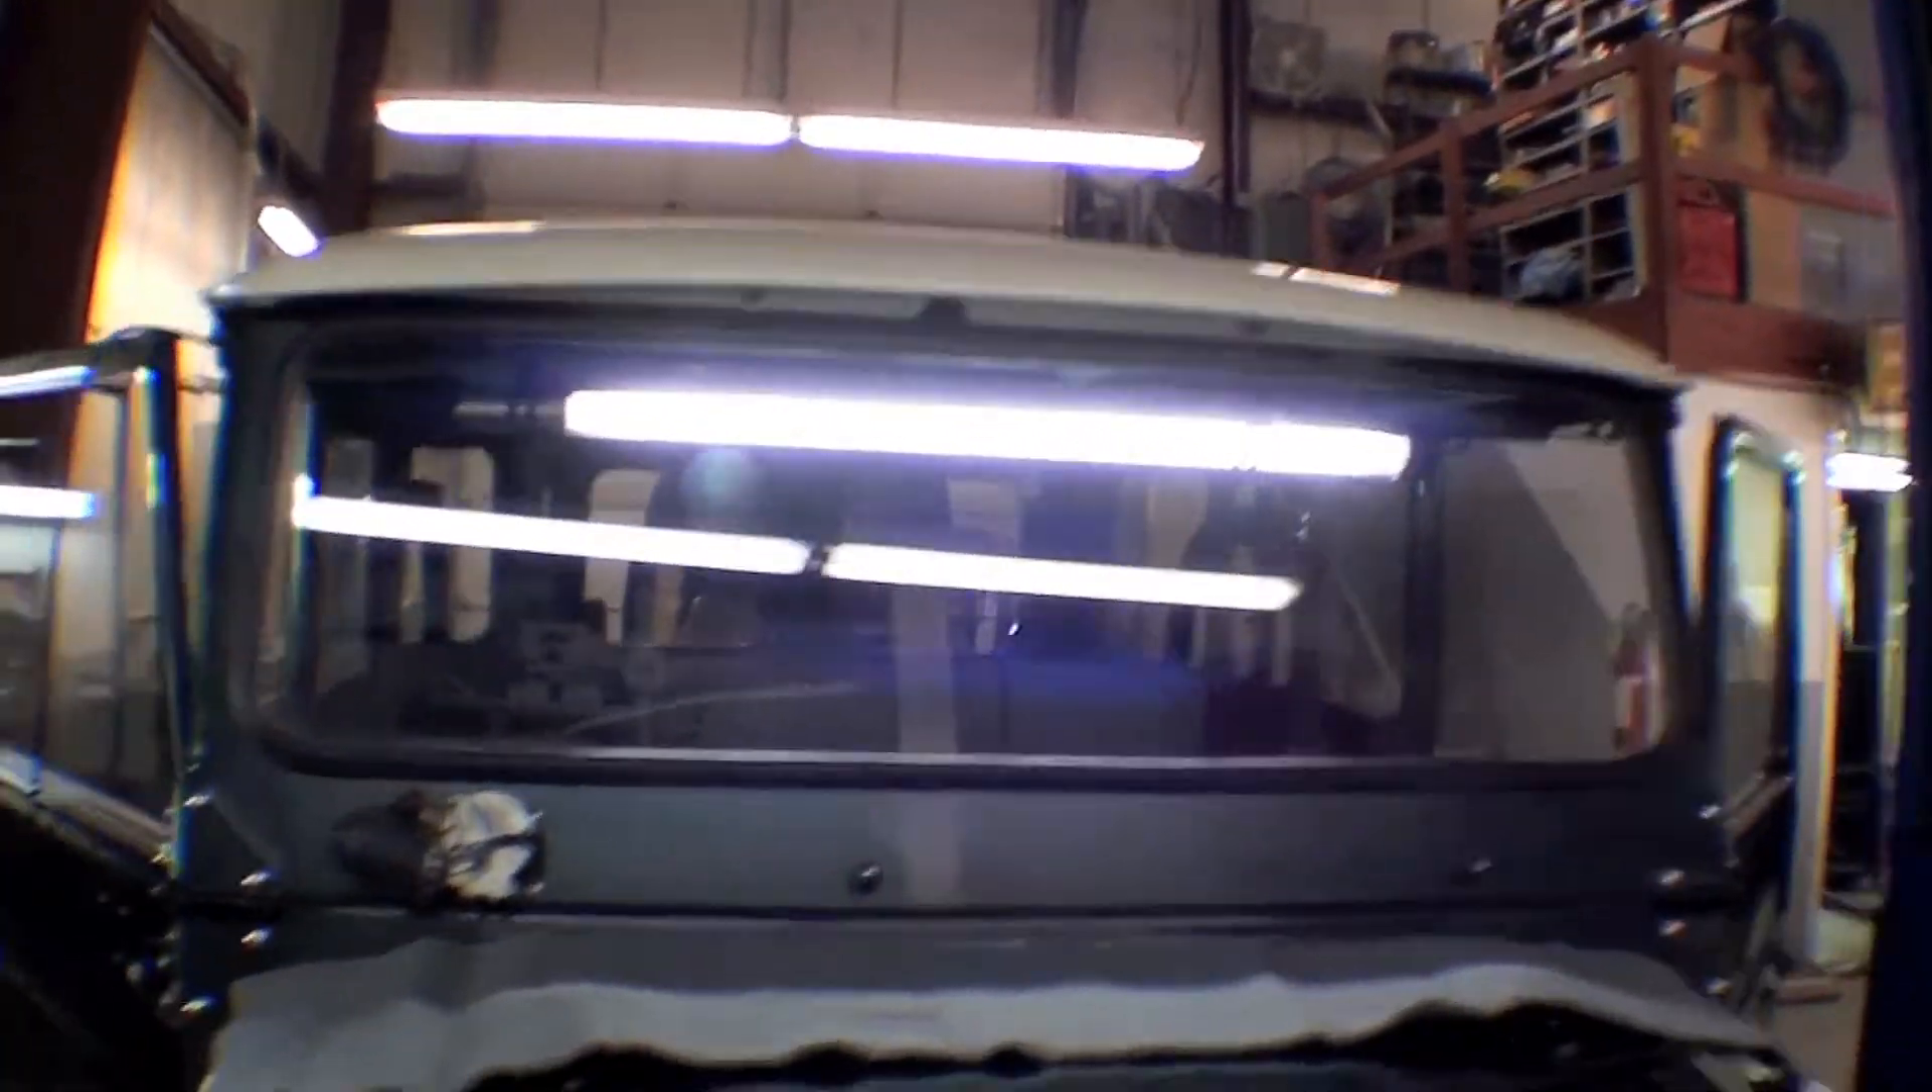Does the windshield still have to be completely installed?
No.